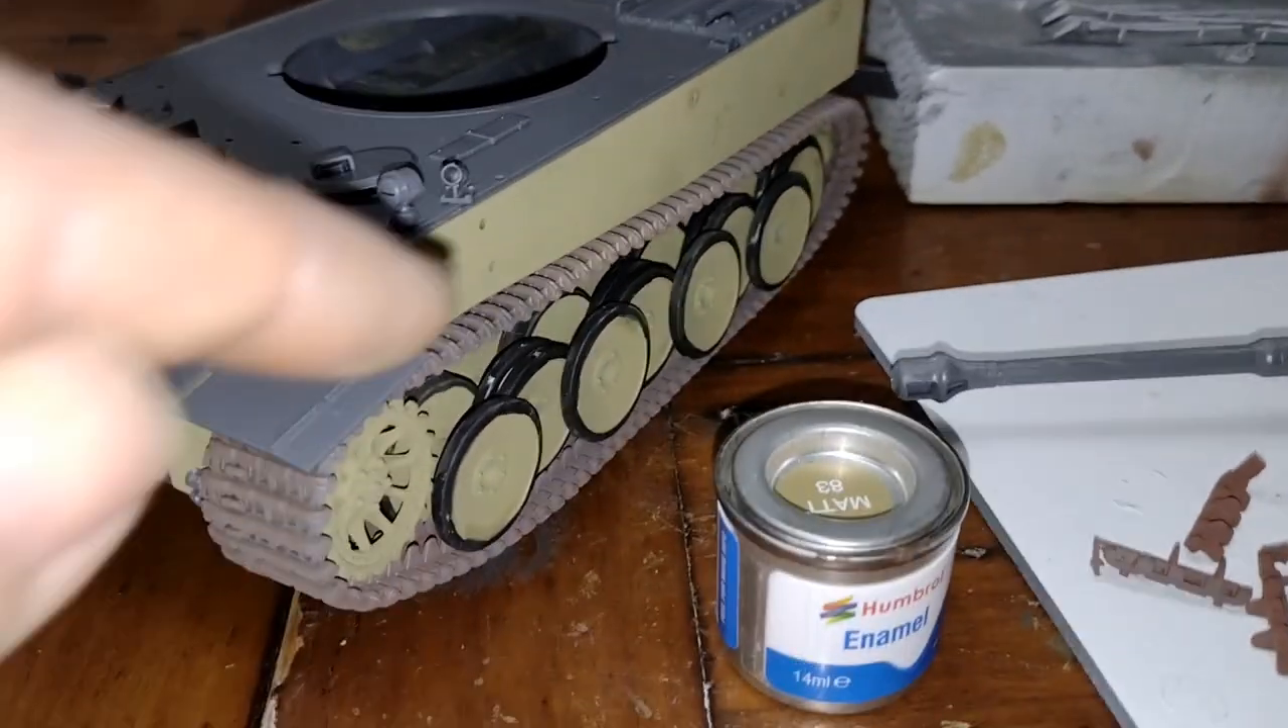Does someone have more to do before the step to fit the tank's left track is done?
No.